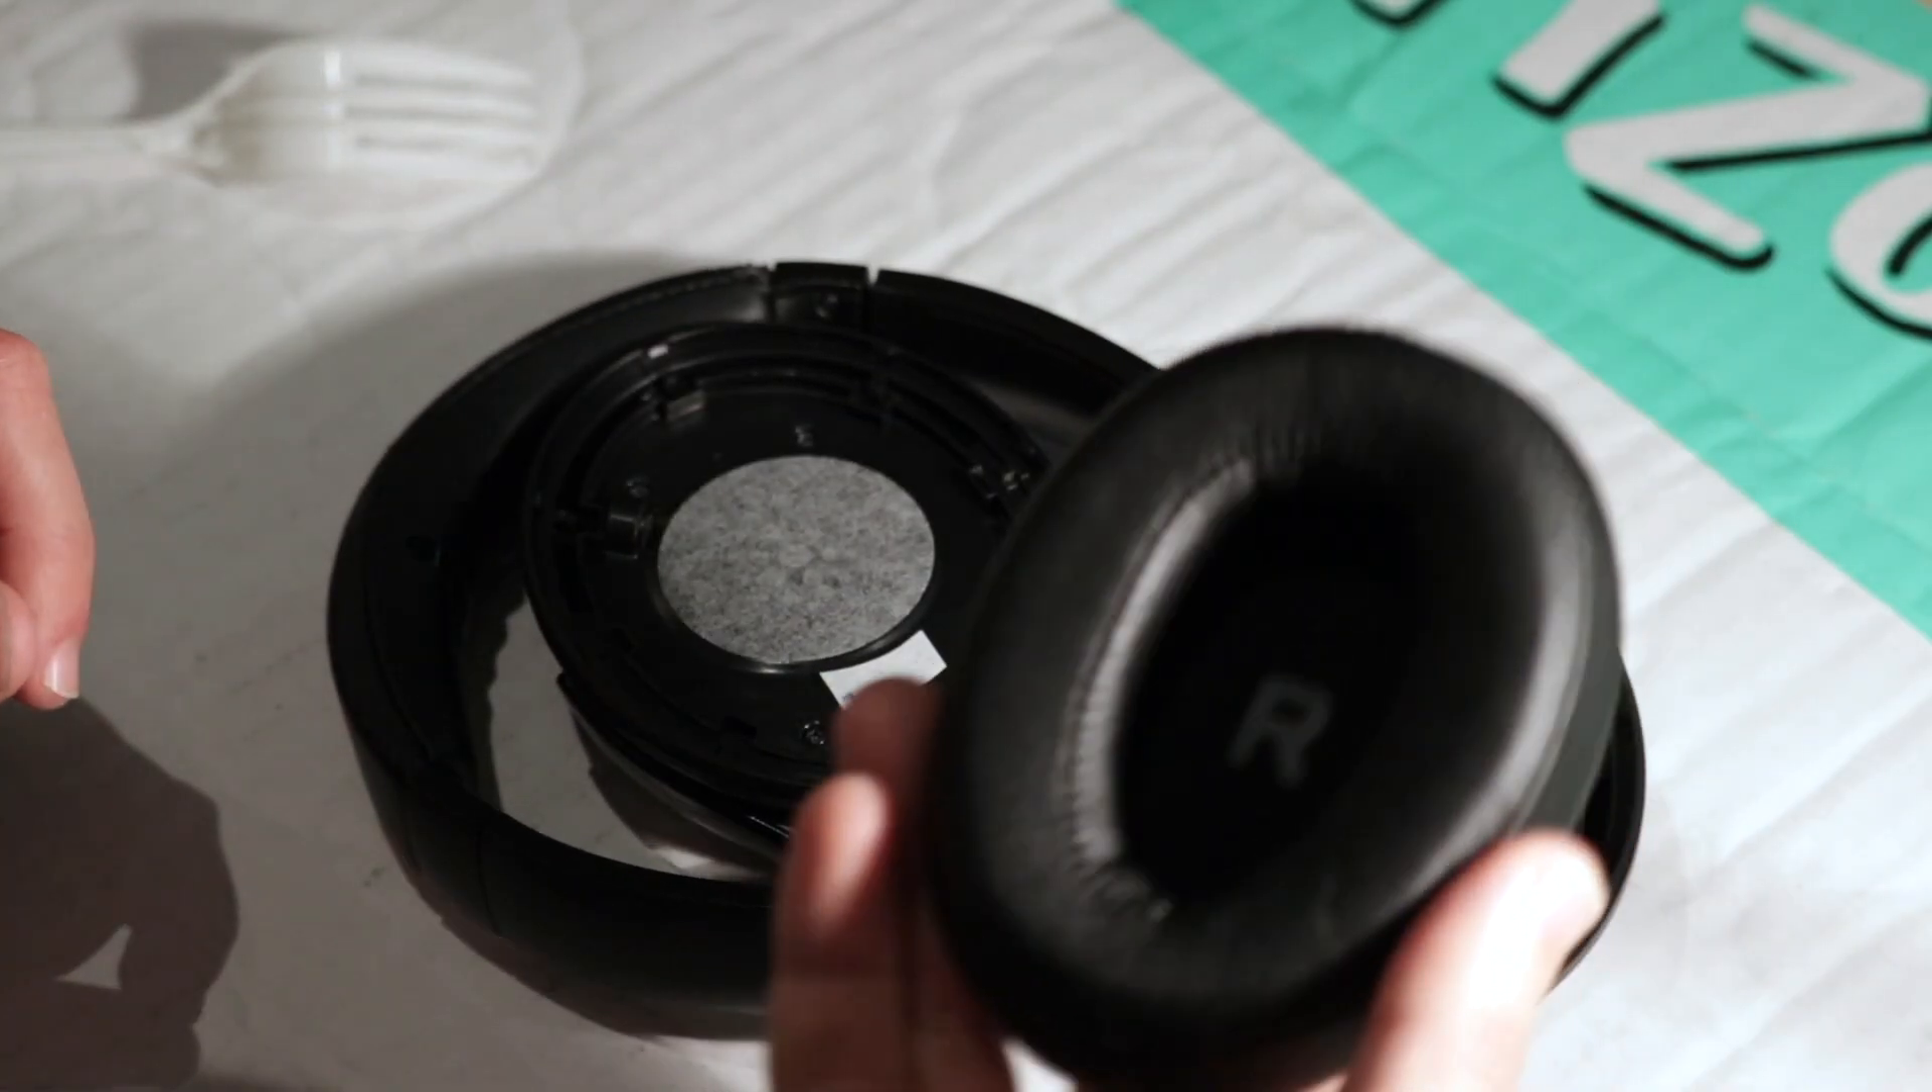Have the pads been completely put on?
No.